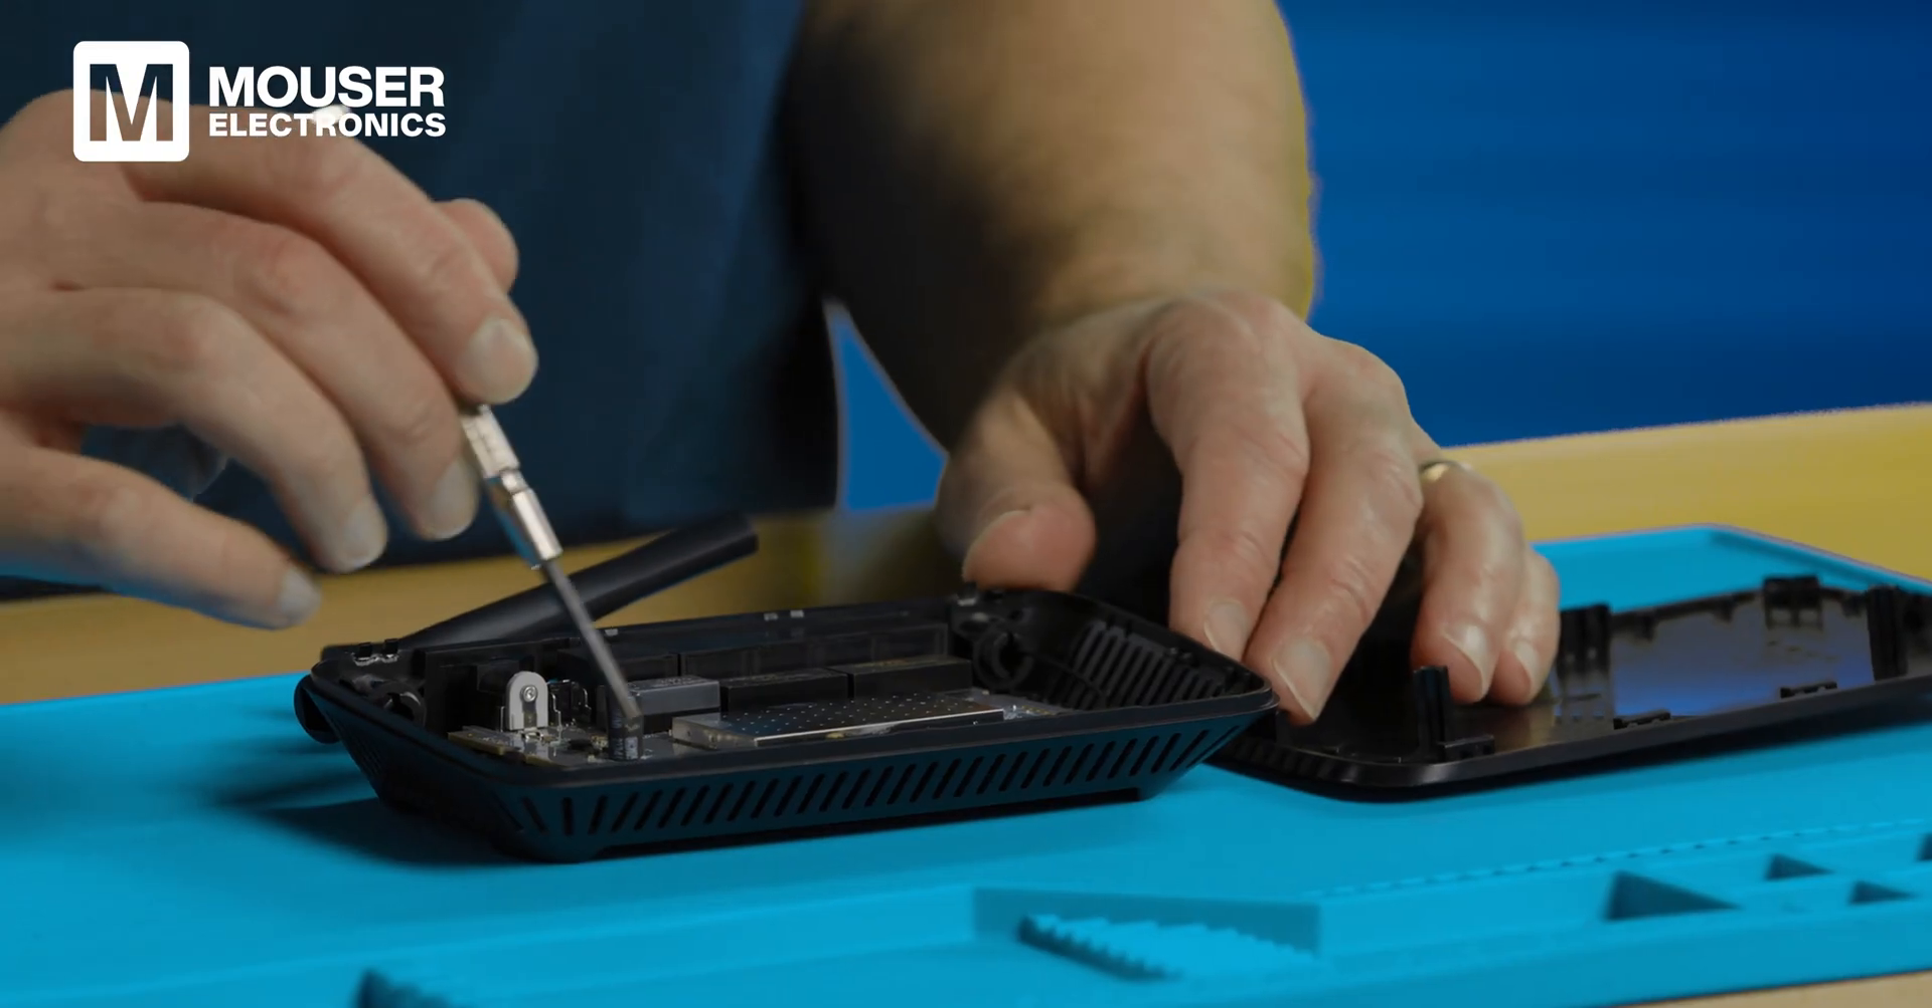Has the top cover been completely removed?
Yes.